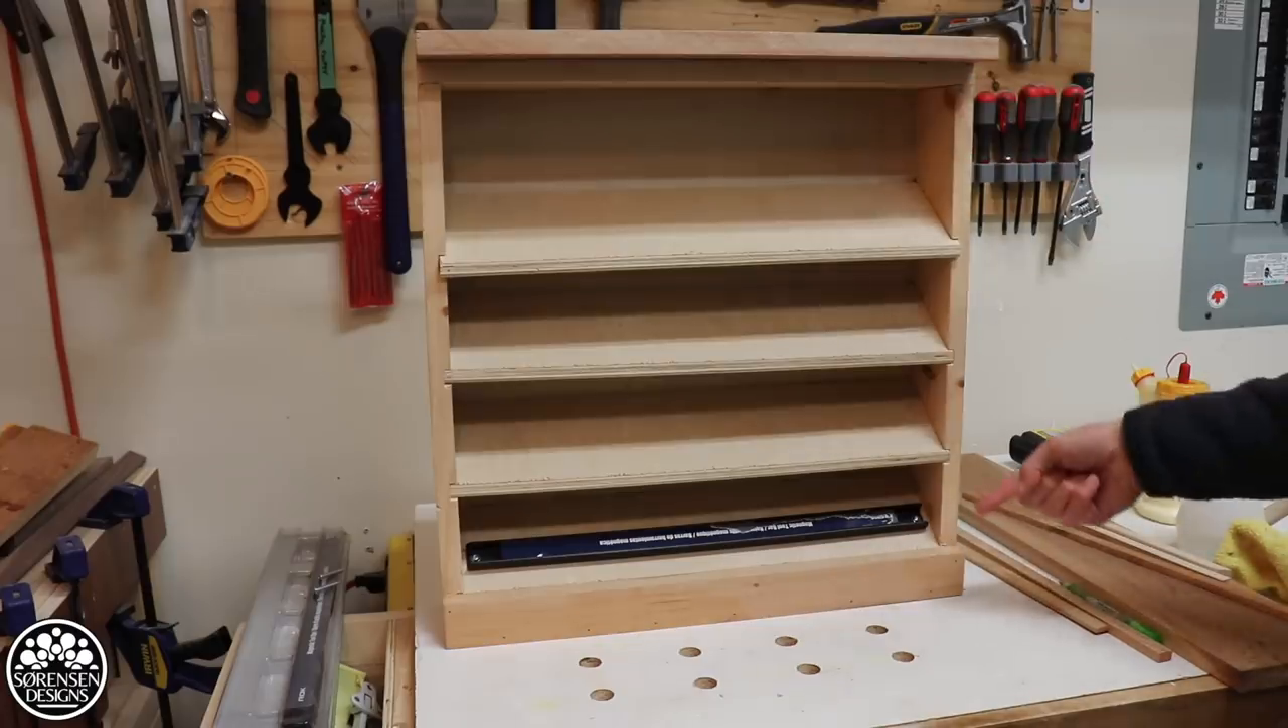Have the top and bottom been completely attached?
Yes.